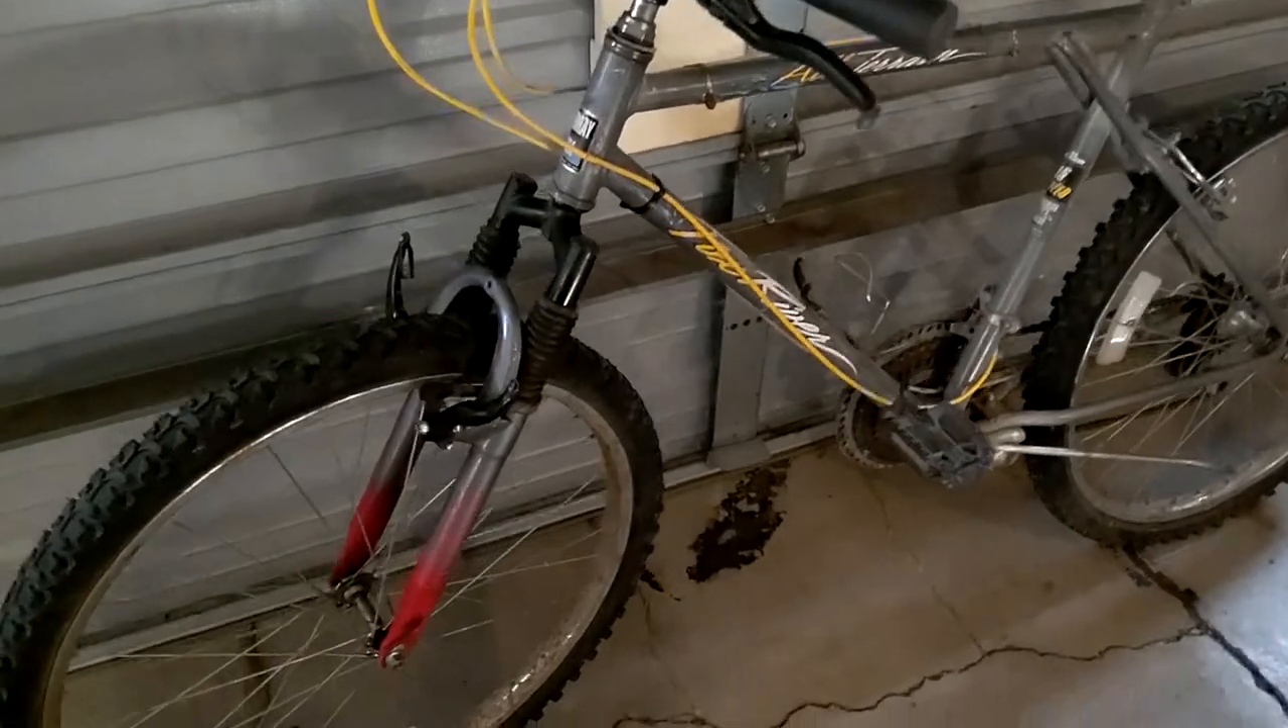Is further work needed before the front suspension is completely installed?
No.